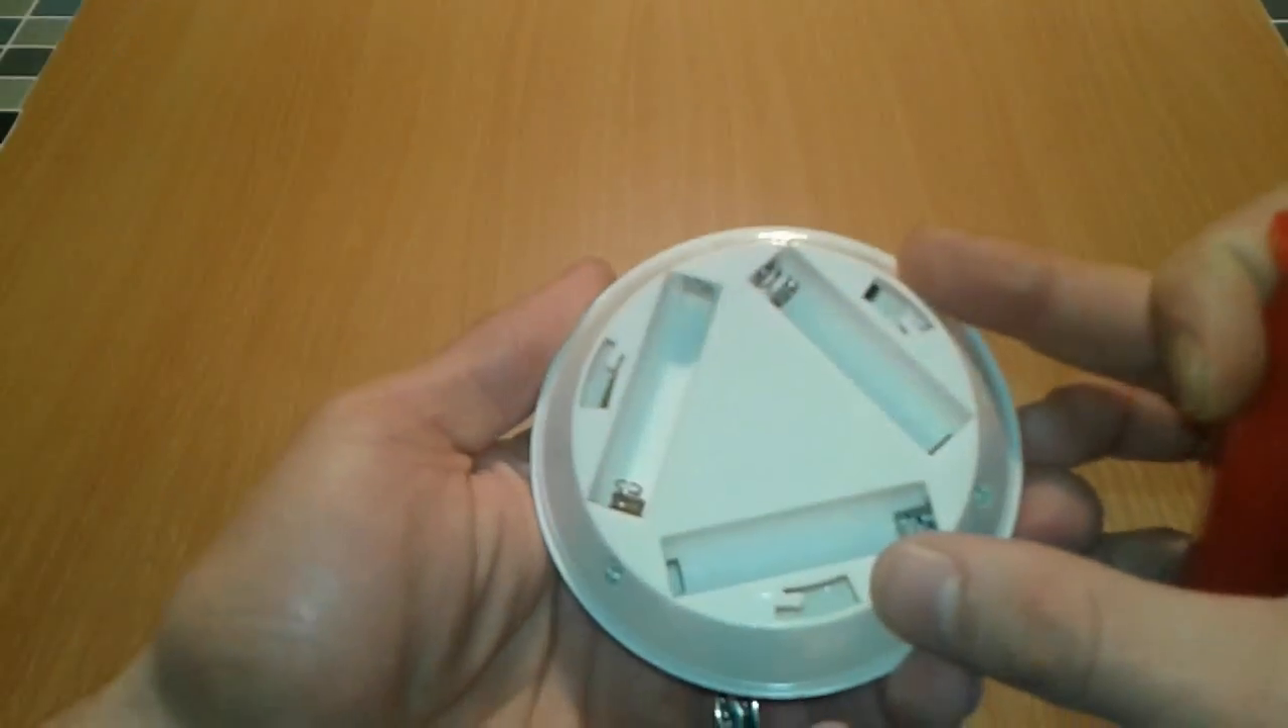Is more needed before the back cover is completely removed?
No.